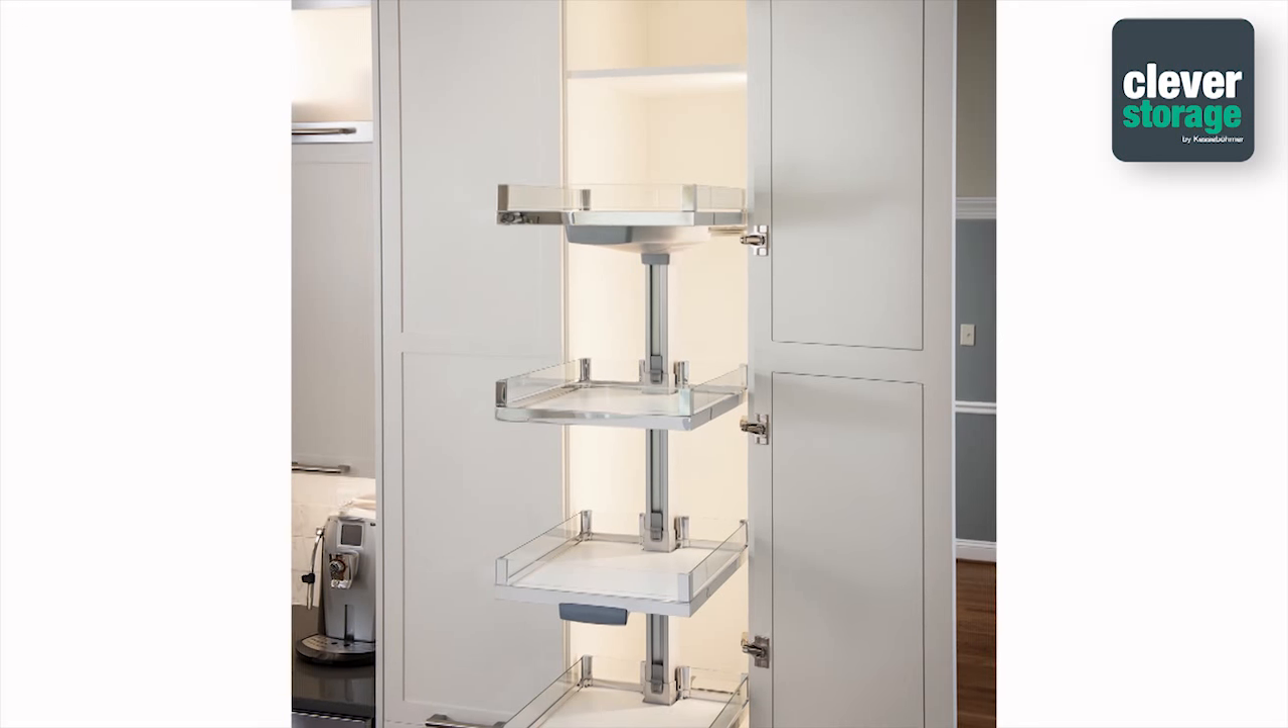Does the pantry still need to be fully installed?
No.